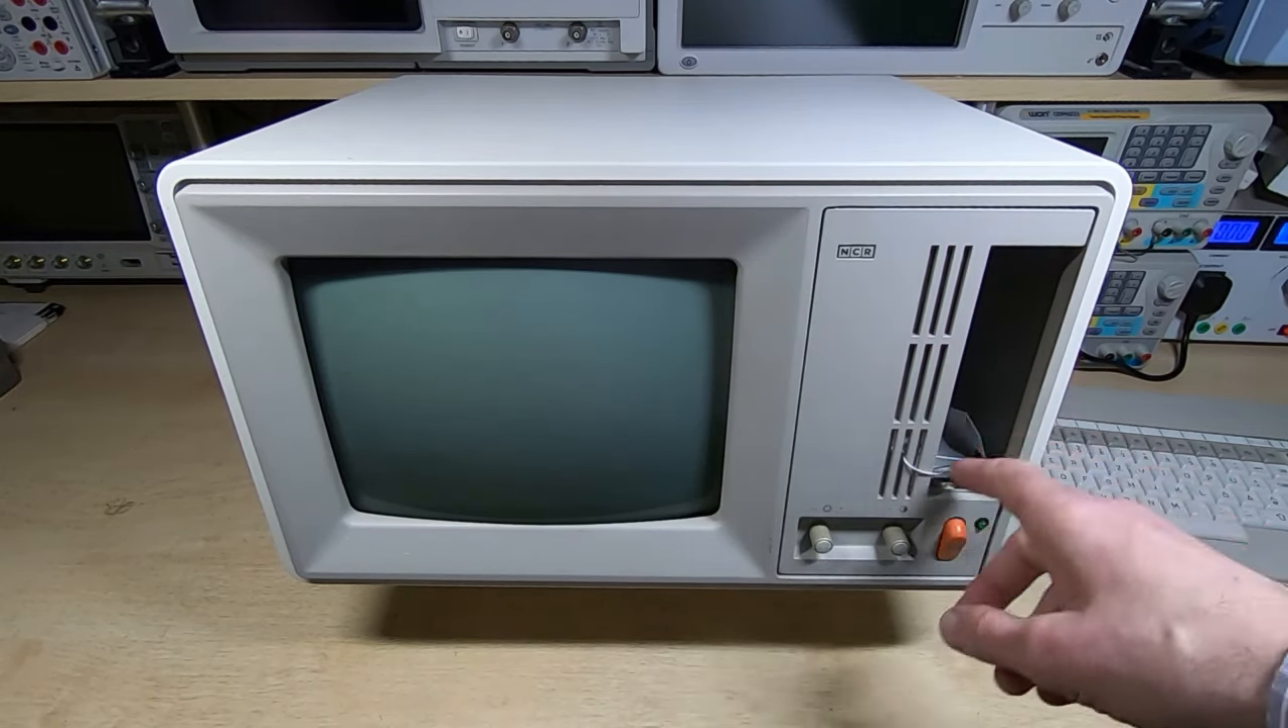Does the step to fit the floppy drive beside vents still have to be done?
Yes.